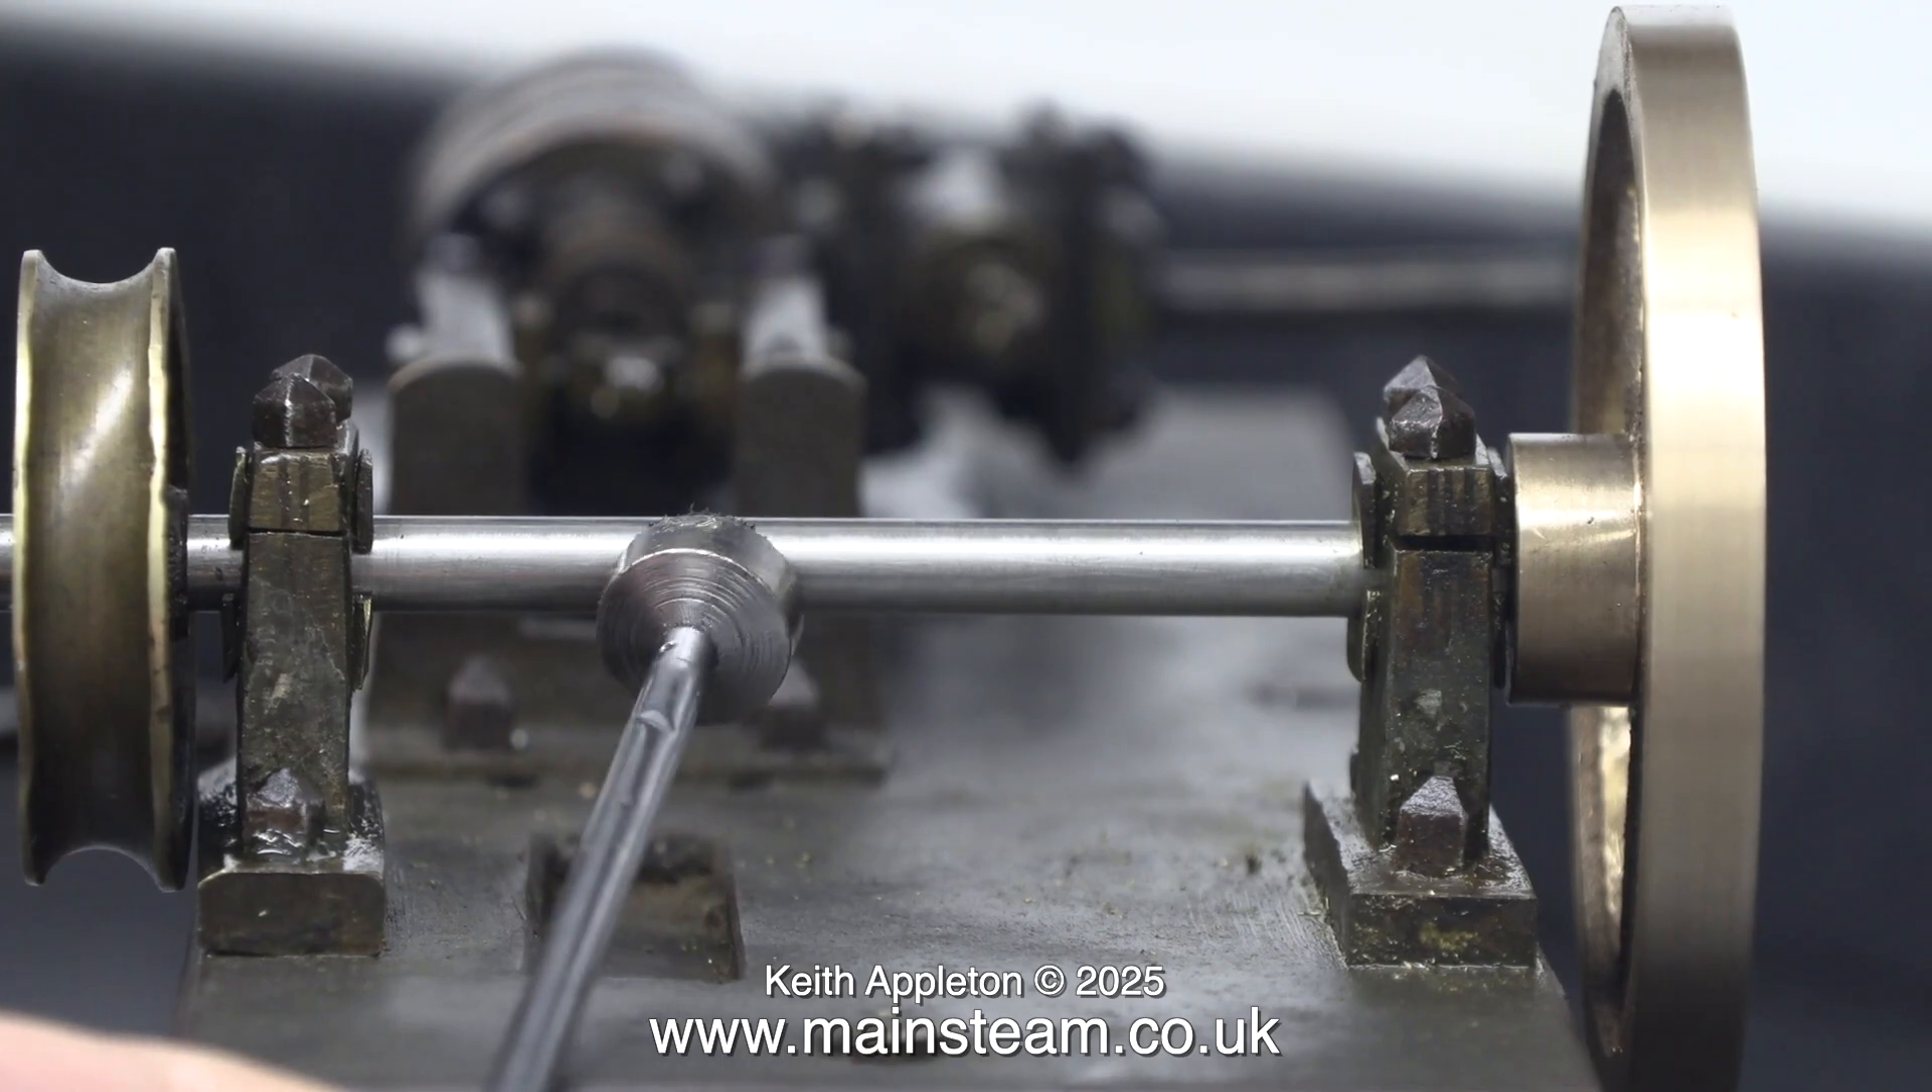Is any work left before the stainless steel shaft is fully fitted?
No.